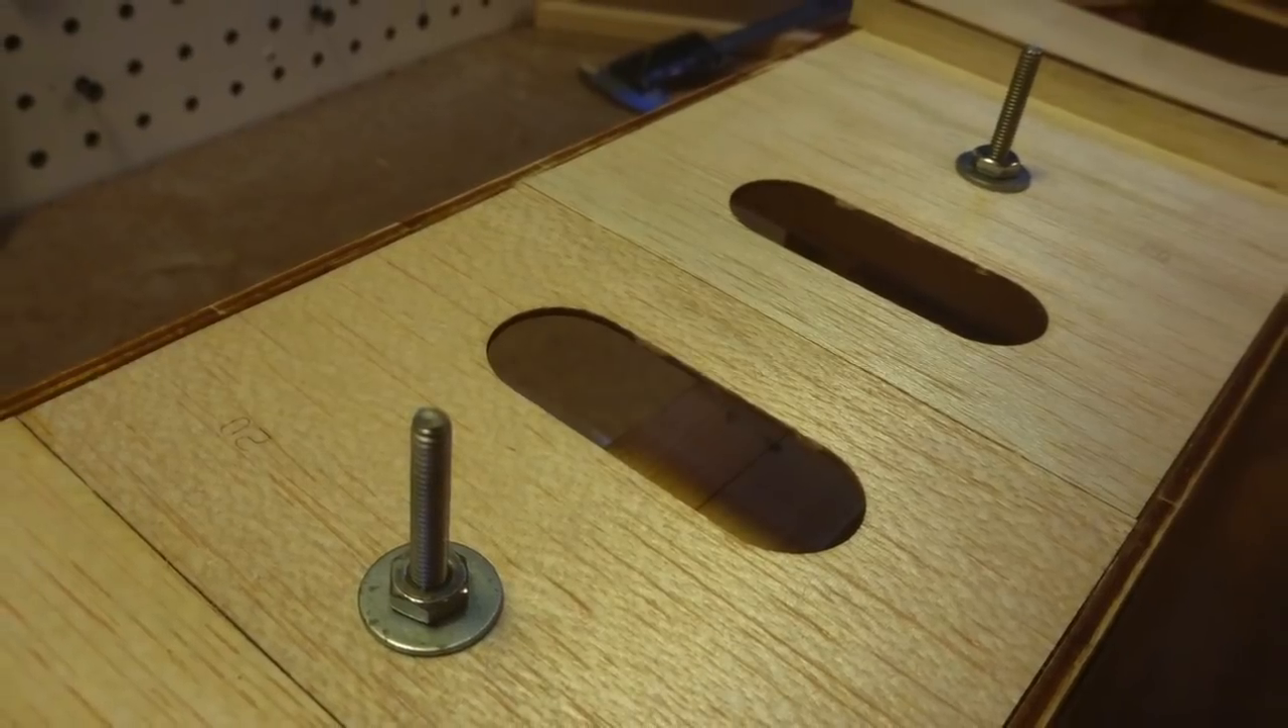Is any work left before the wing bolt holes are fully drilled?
No.